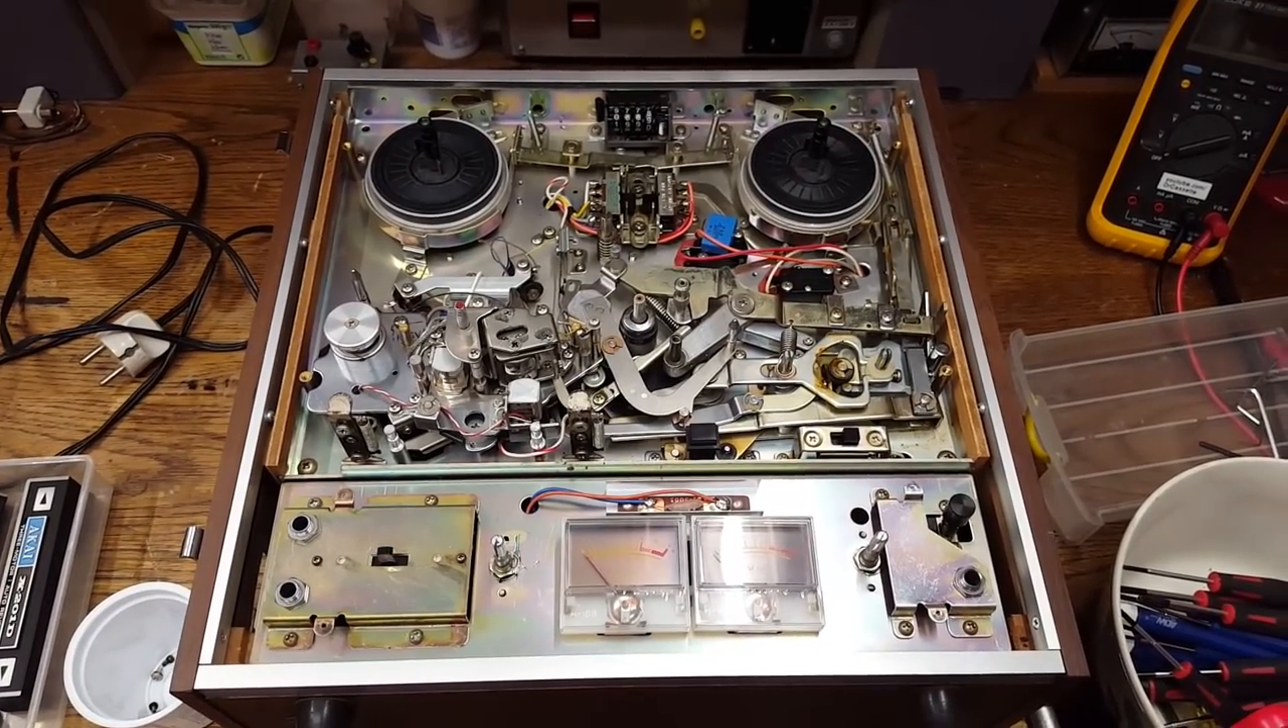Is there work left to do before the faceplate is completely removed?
No.